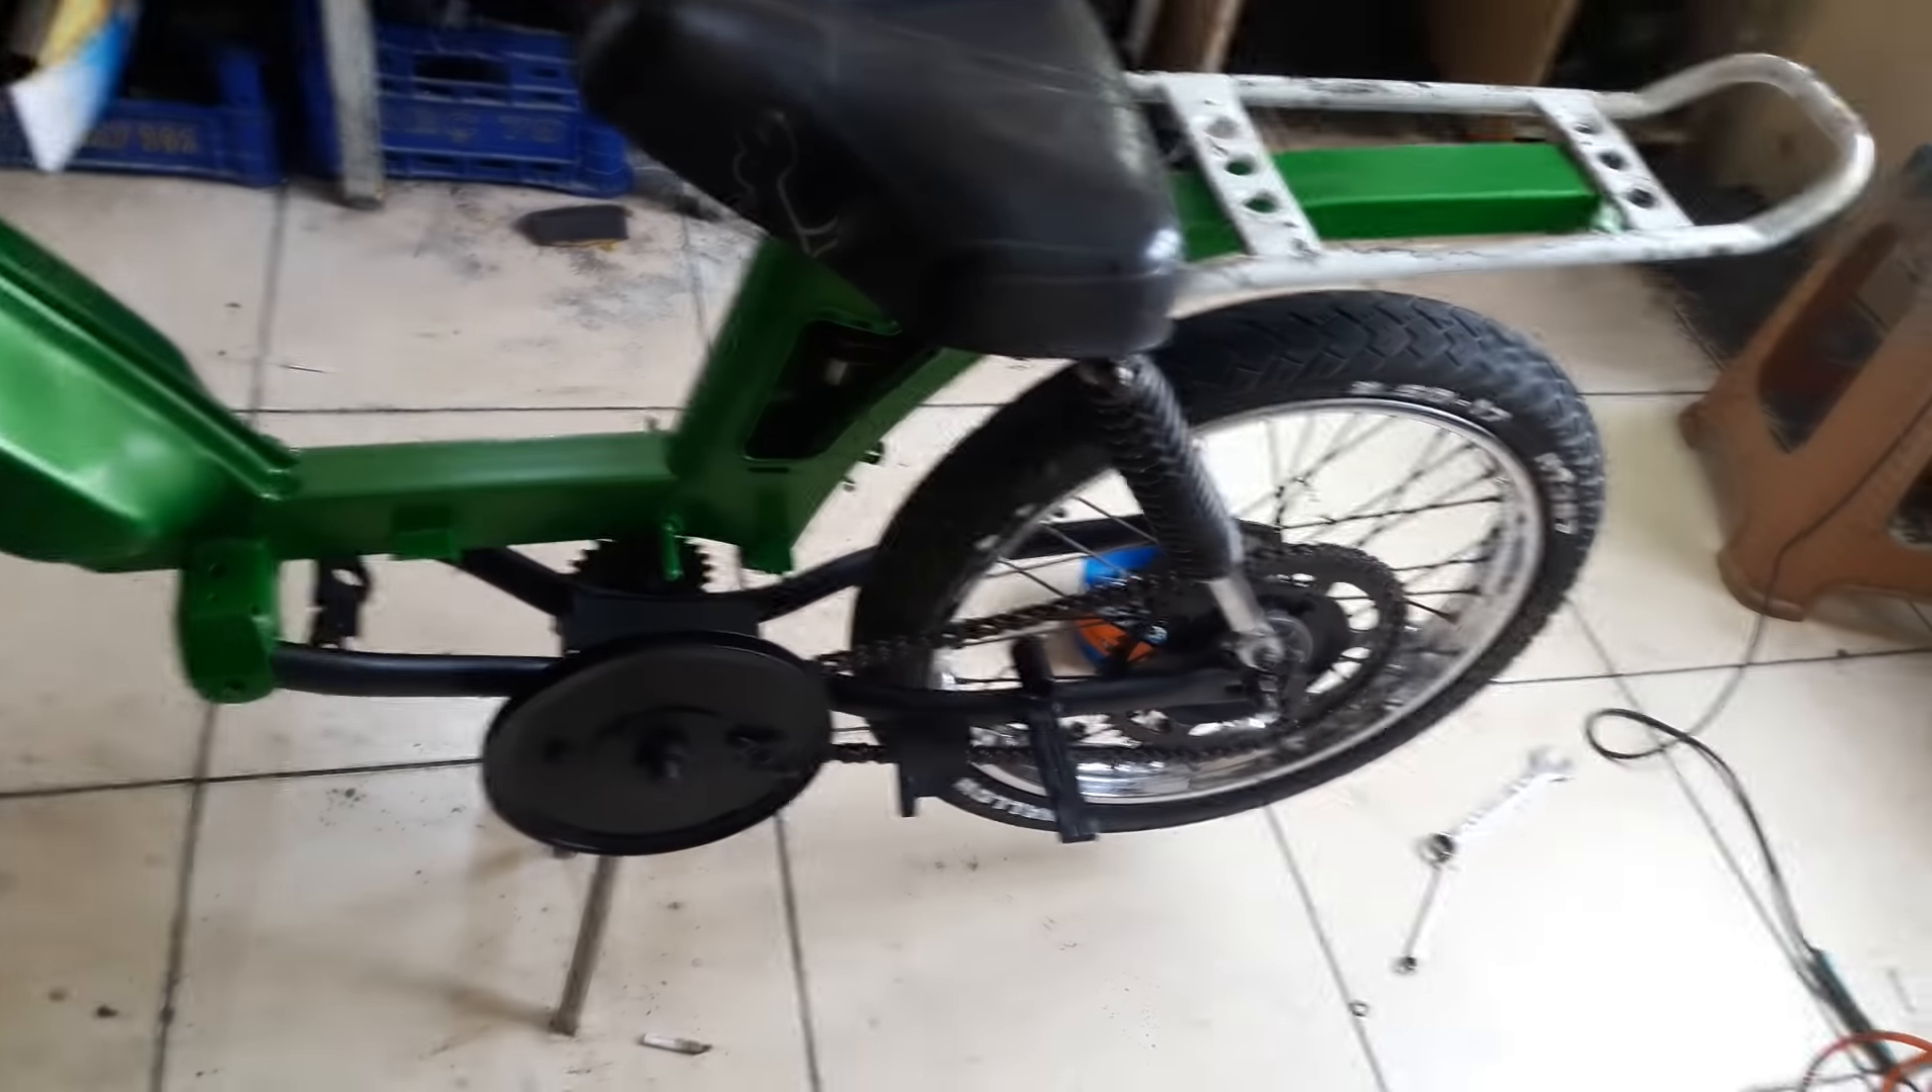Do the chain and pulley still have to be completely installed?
No.